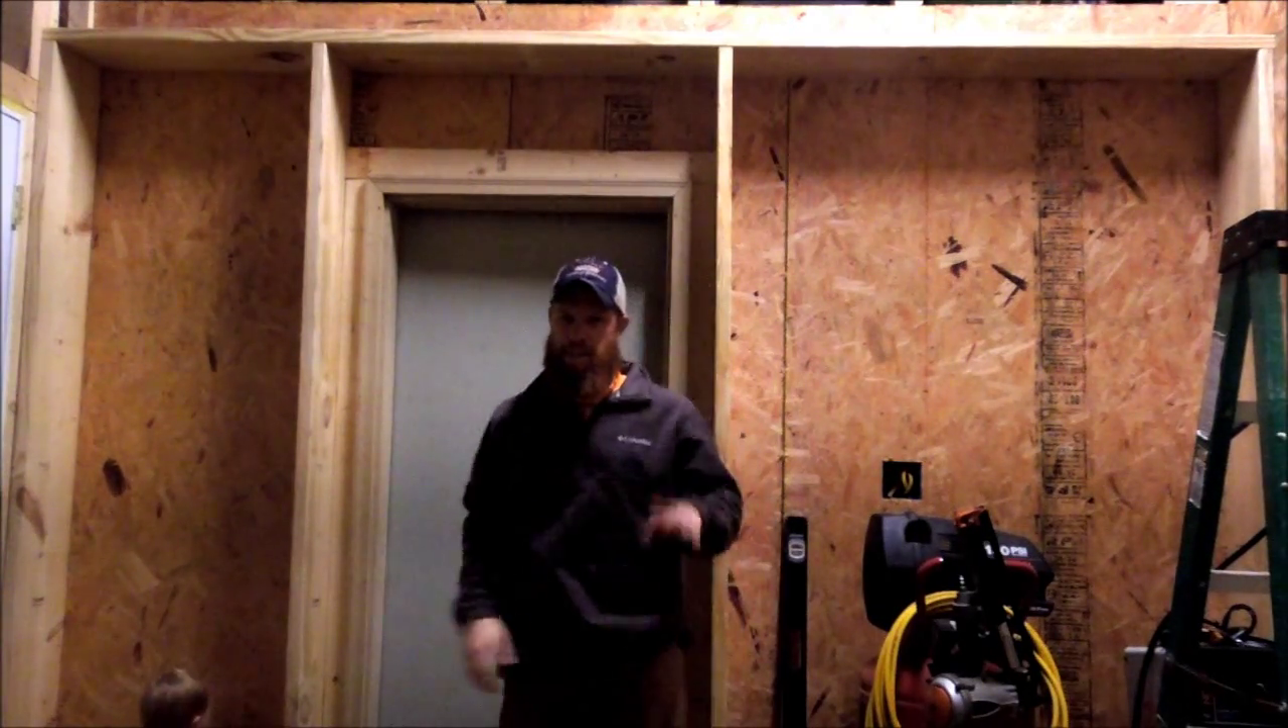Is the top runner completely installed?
Yes.